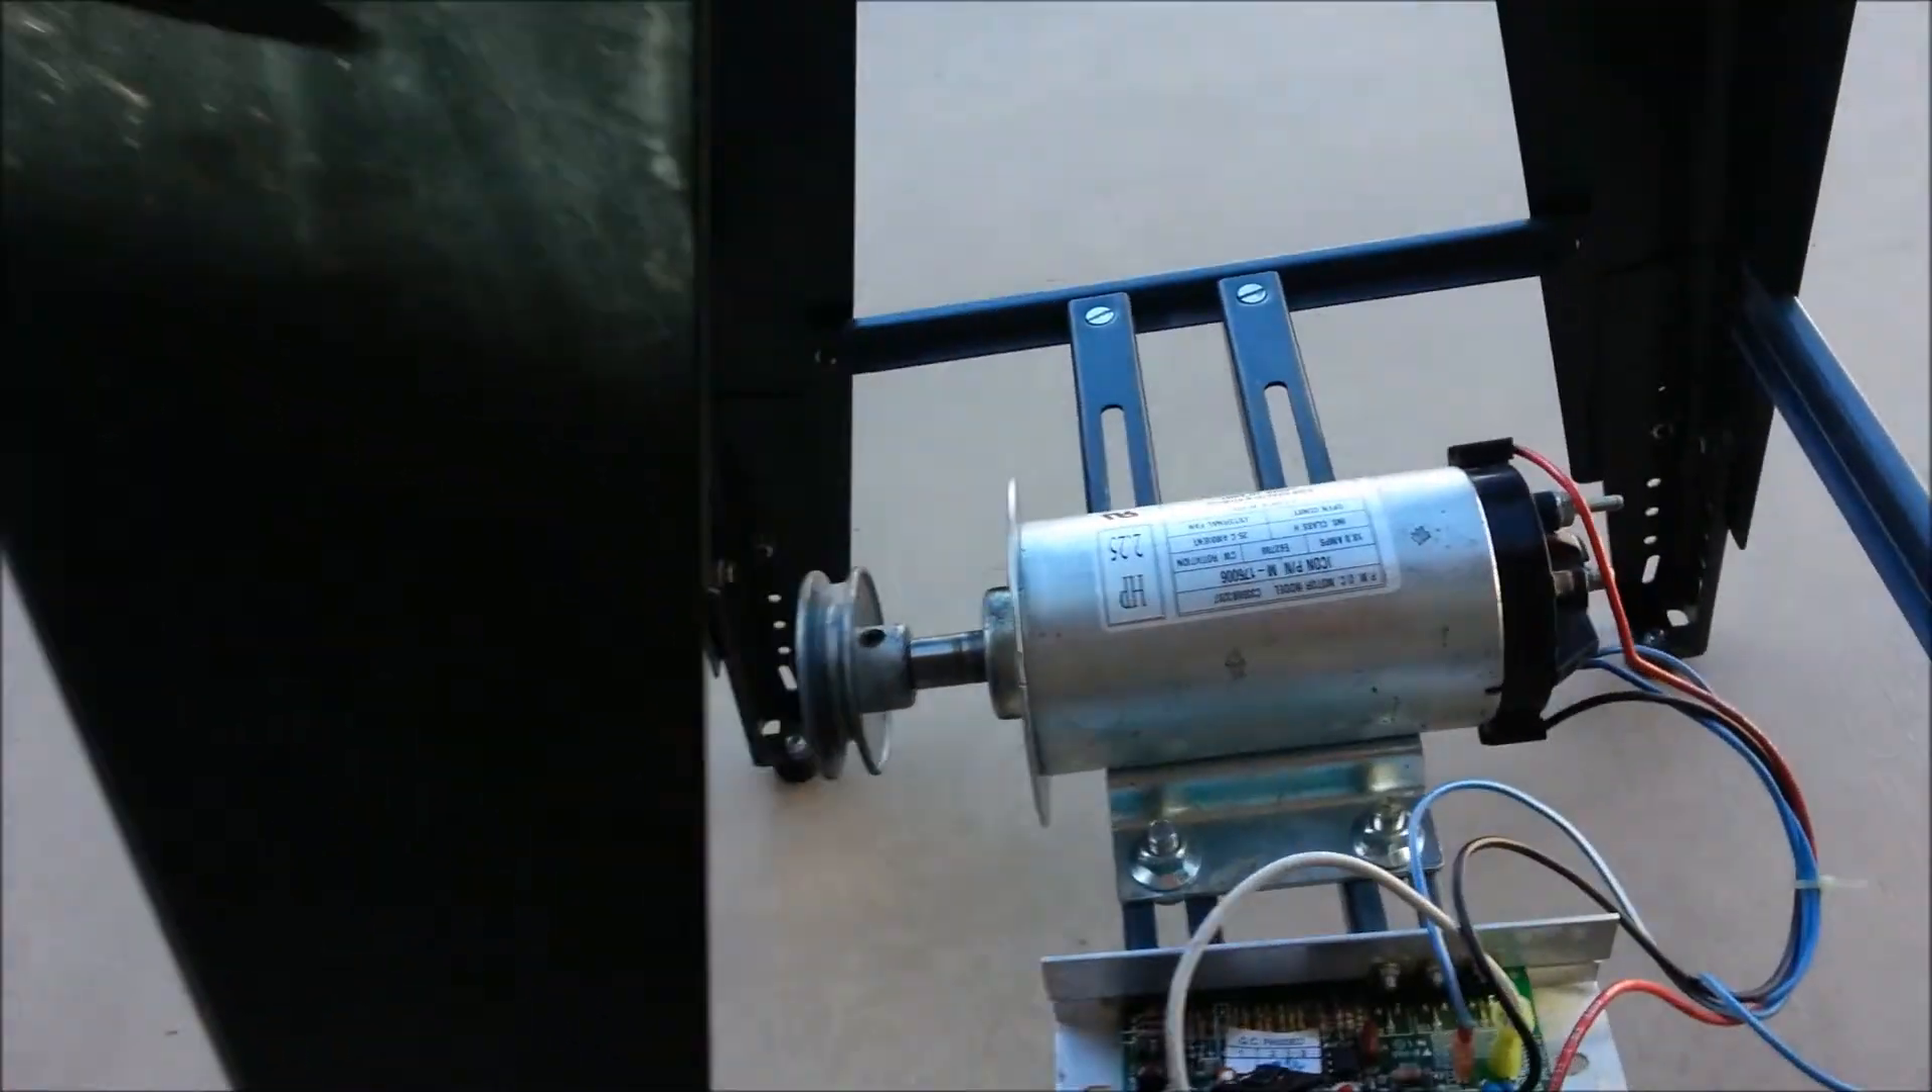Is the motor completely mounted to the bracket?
Yes.